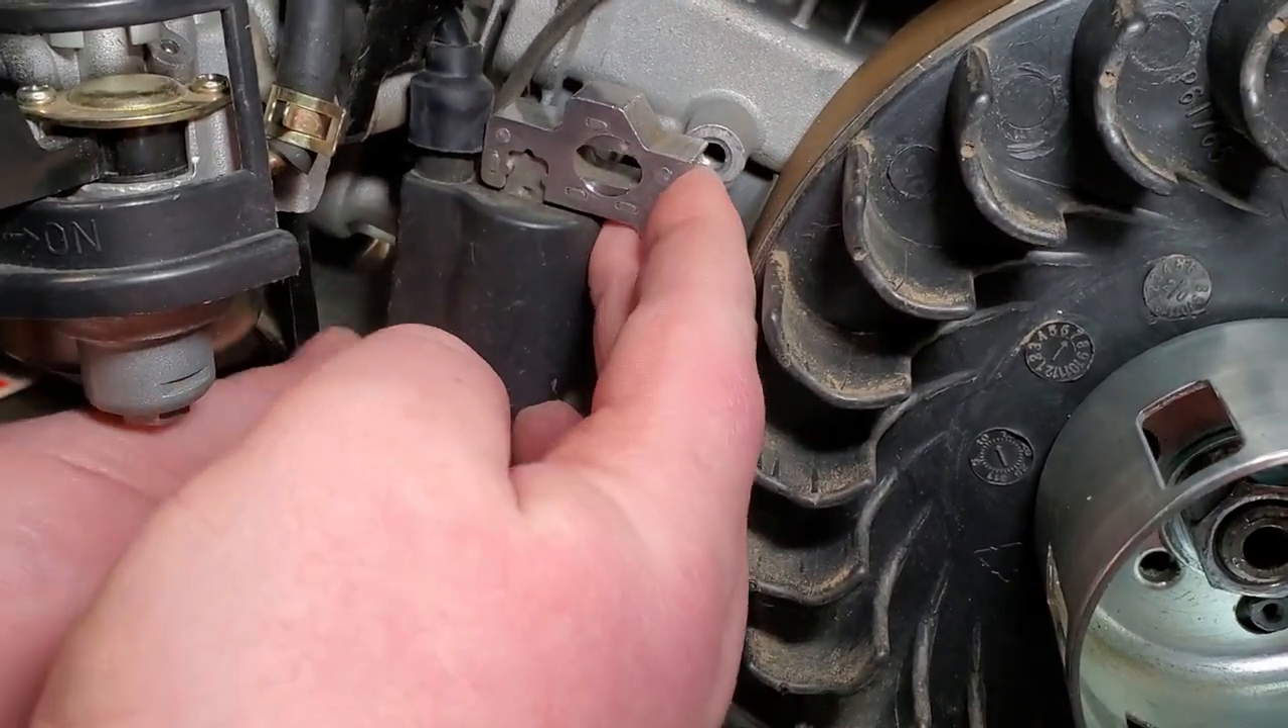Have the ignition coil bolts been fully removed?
Yes.